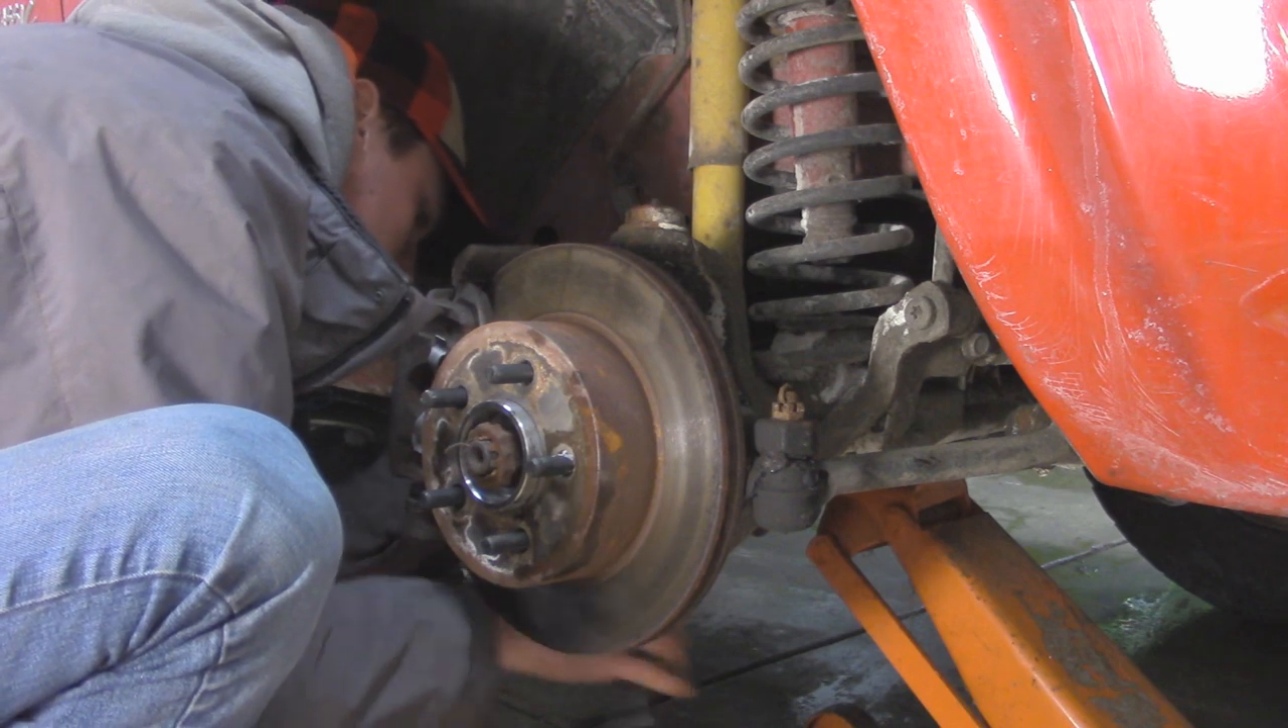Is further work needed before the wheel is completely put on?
Yes.